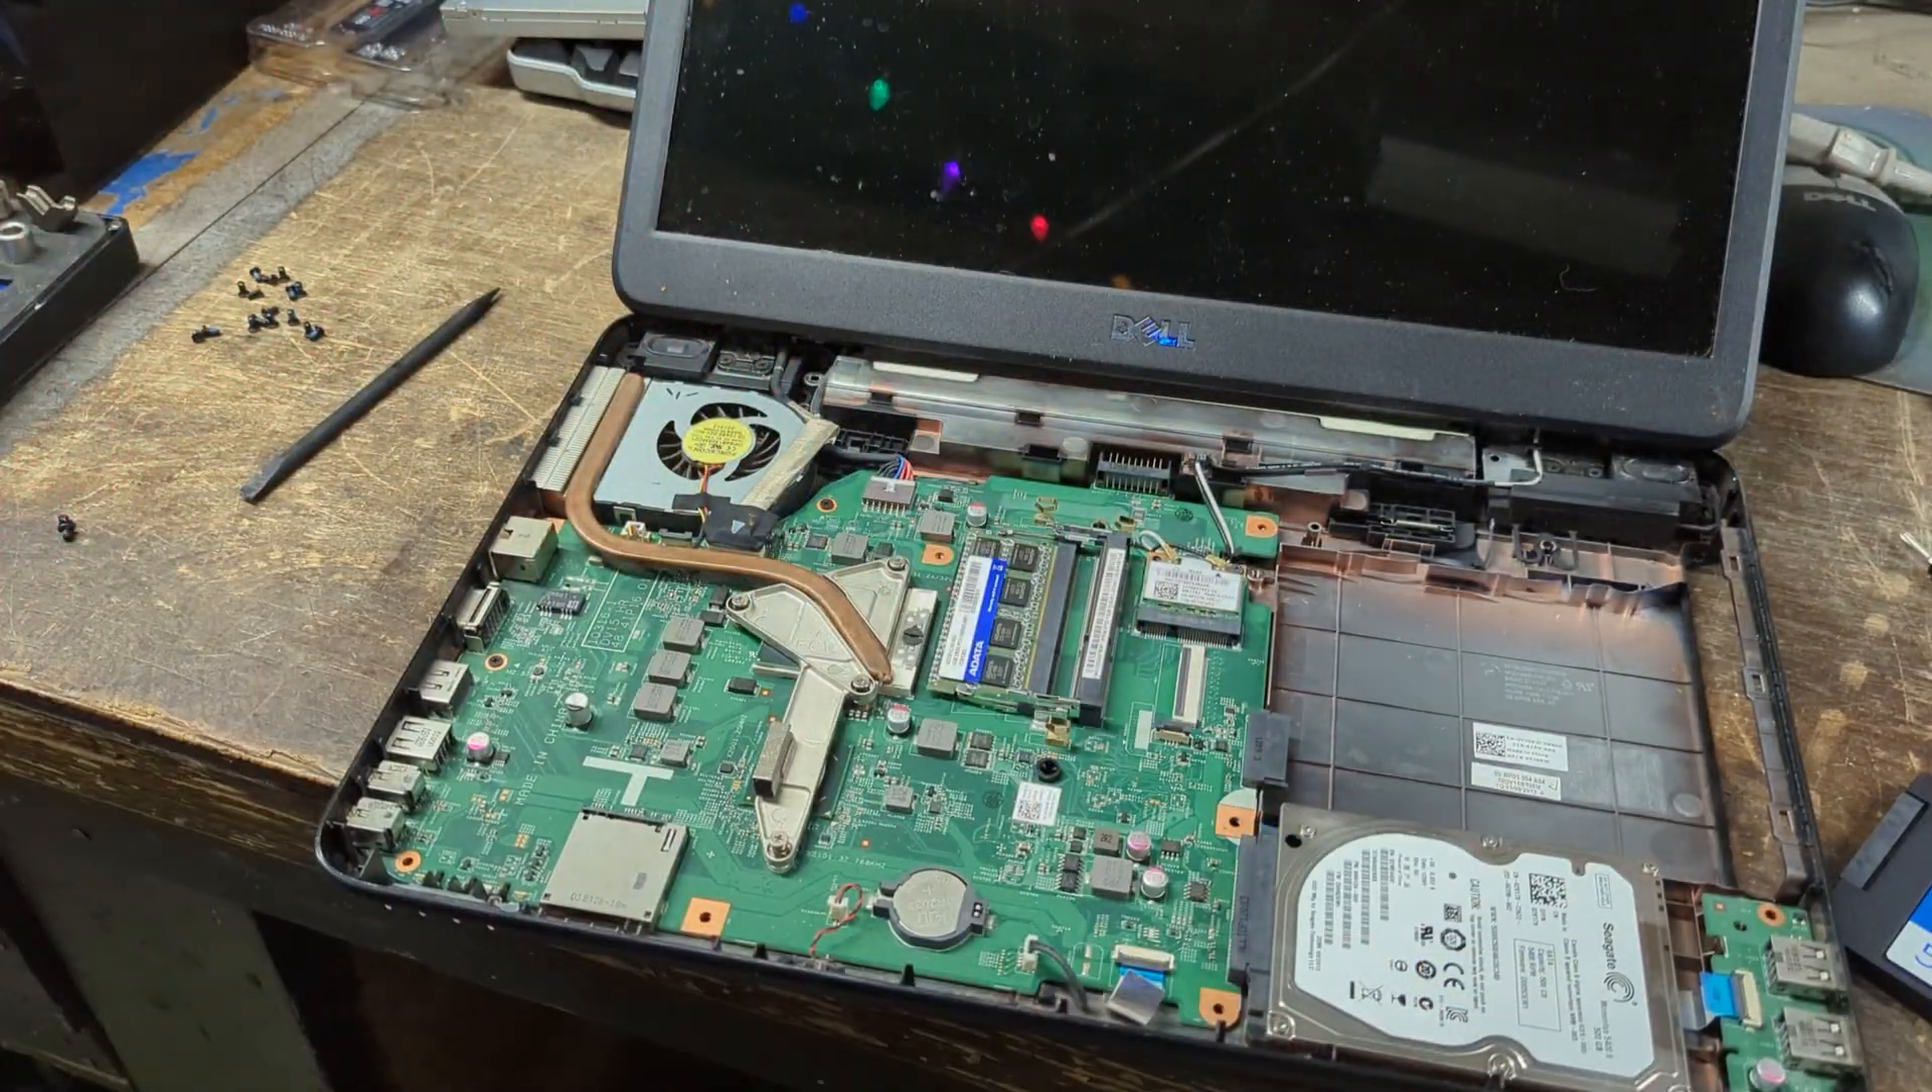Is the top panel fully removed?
Yes.